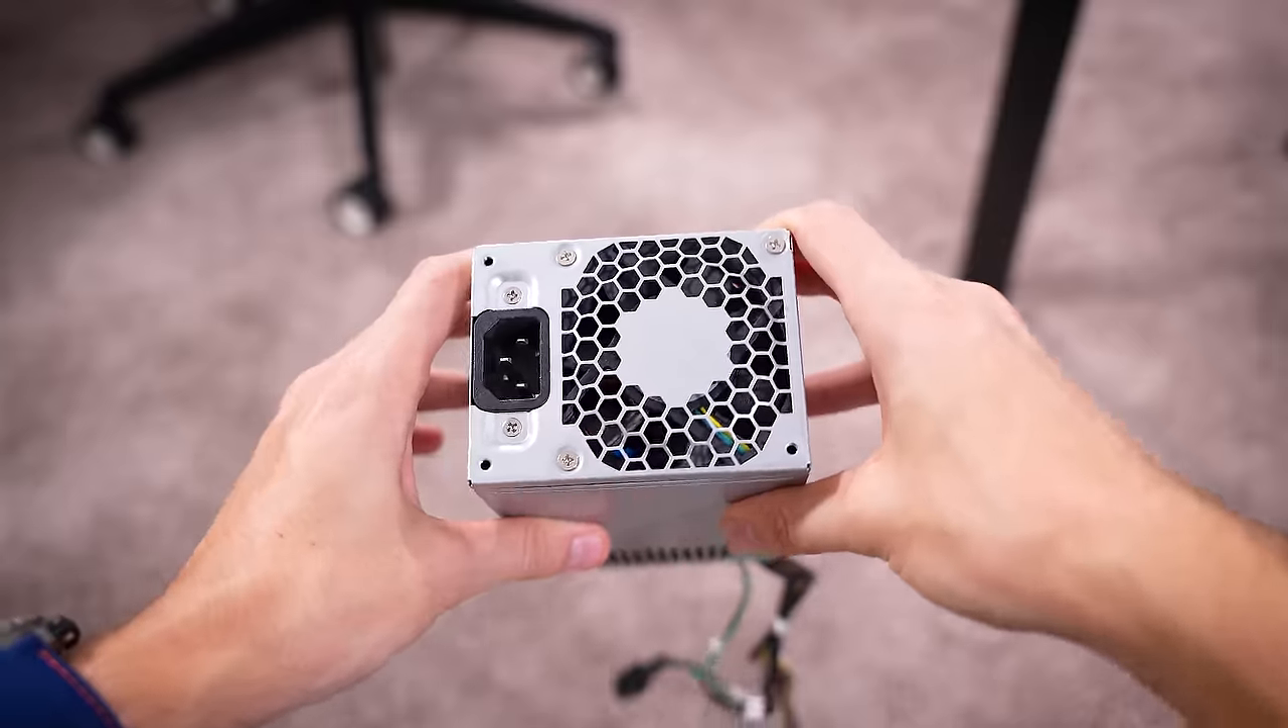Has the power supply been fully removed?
Yes.